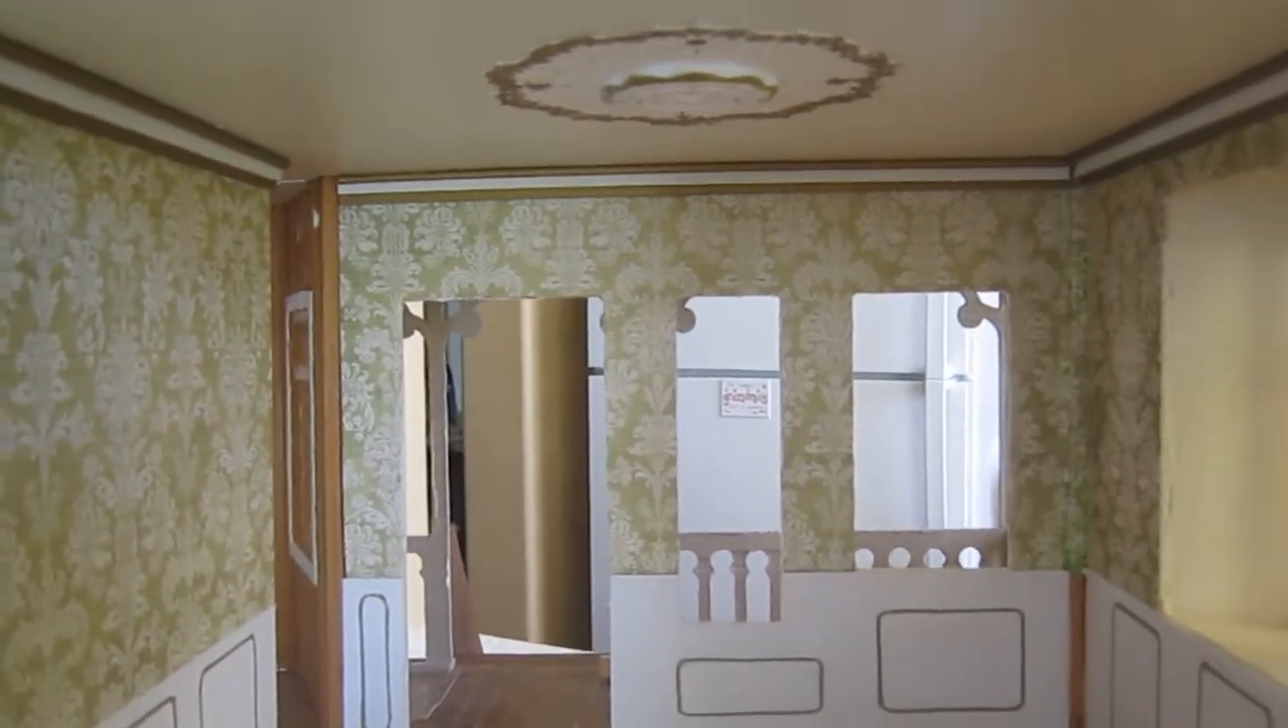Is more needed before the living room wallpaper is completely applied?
No.